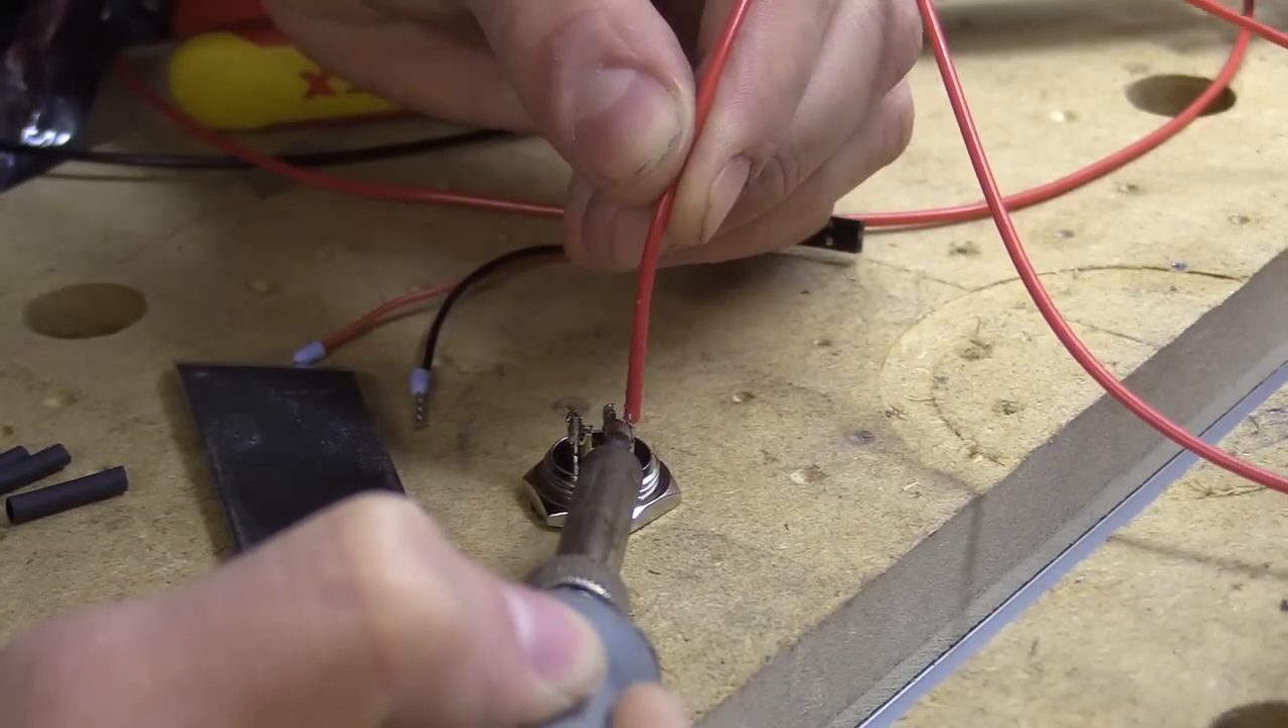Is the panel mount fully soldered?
No.